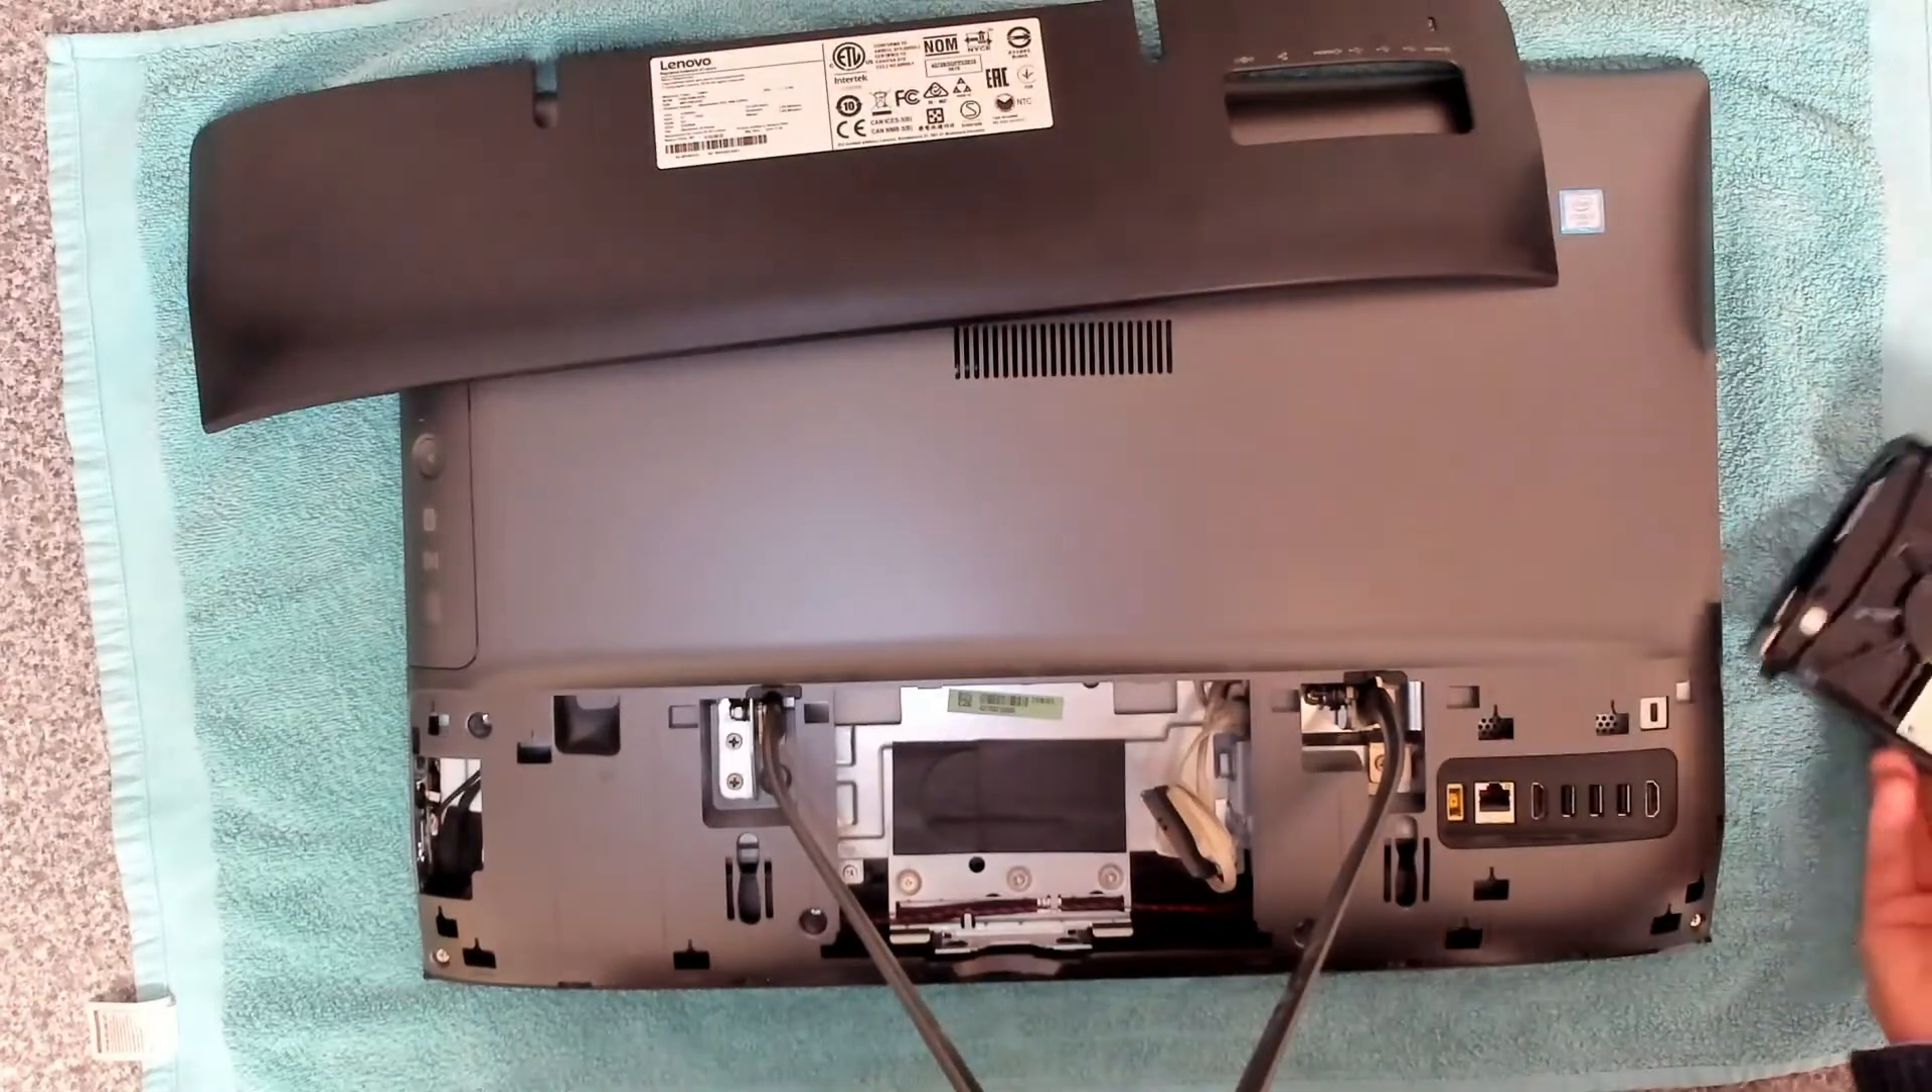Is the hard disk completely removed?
Yes.